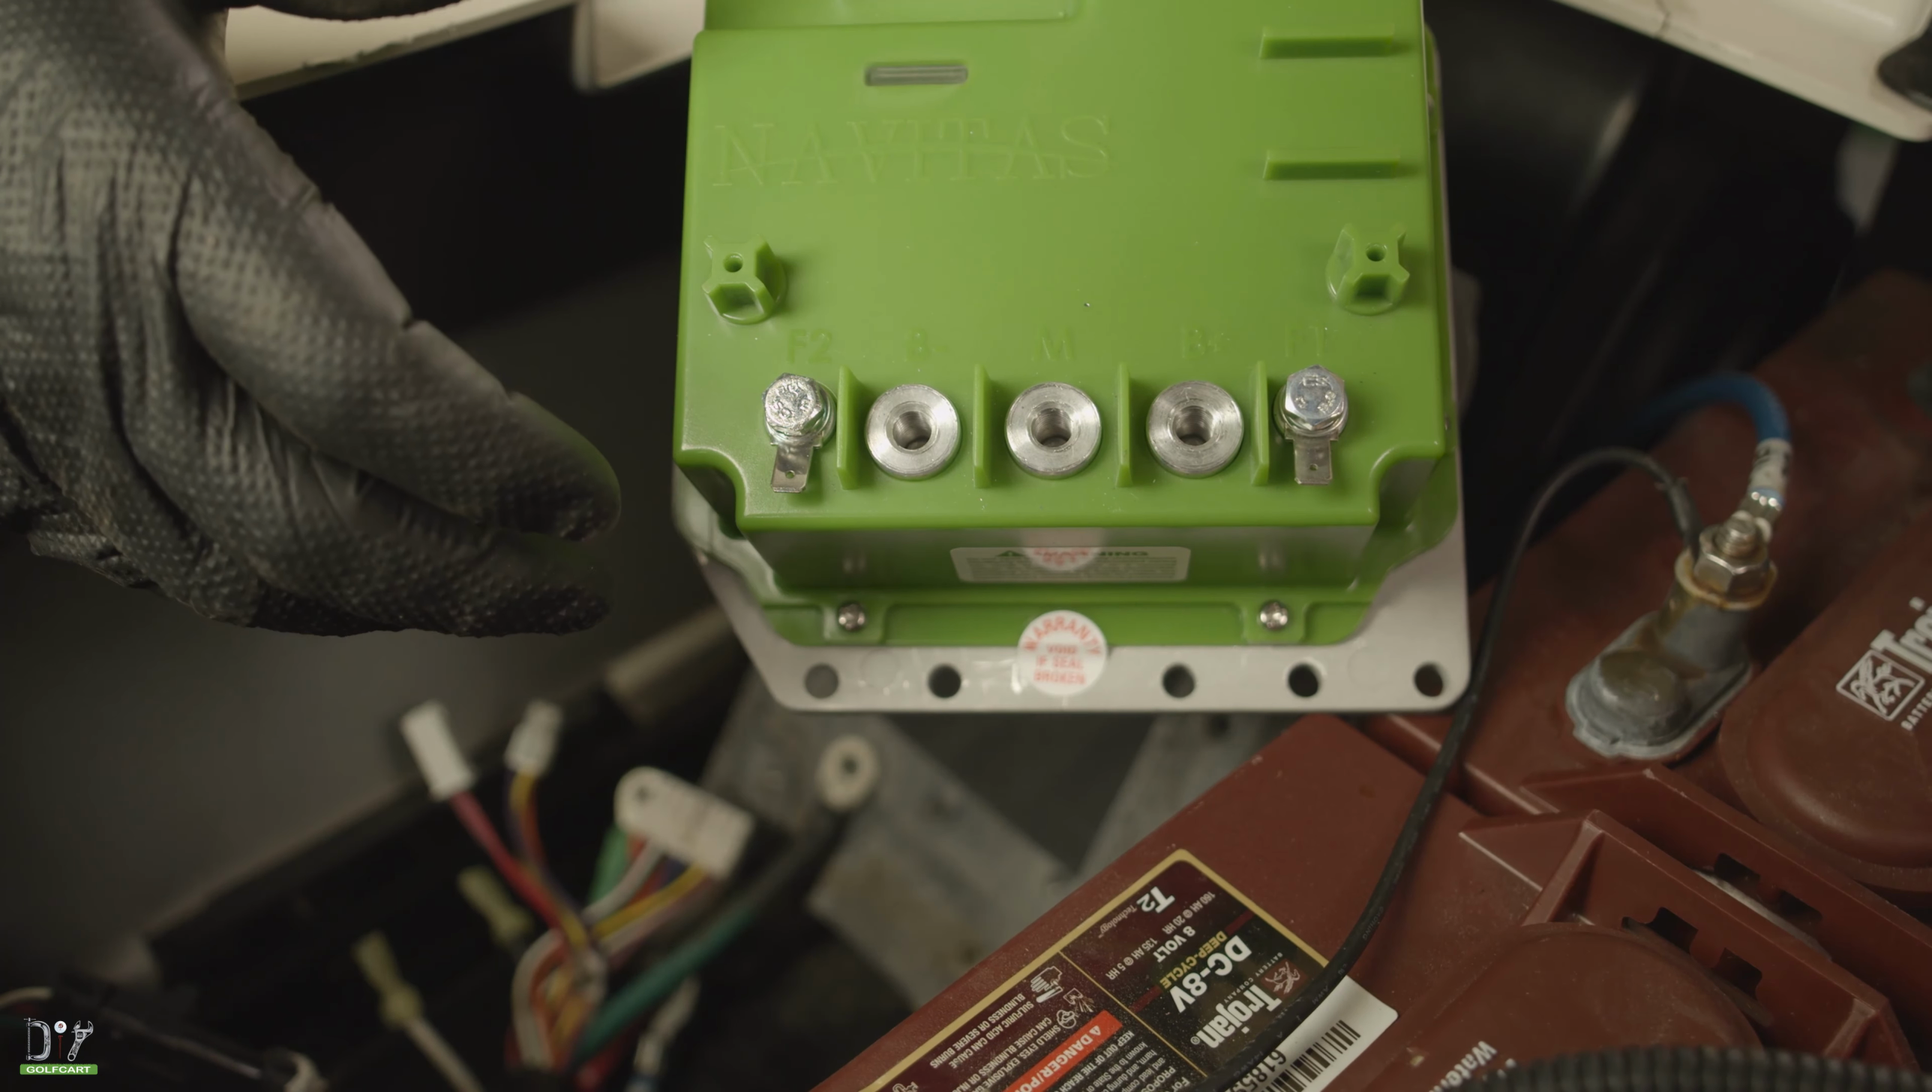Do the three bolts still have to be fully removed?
No.